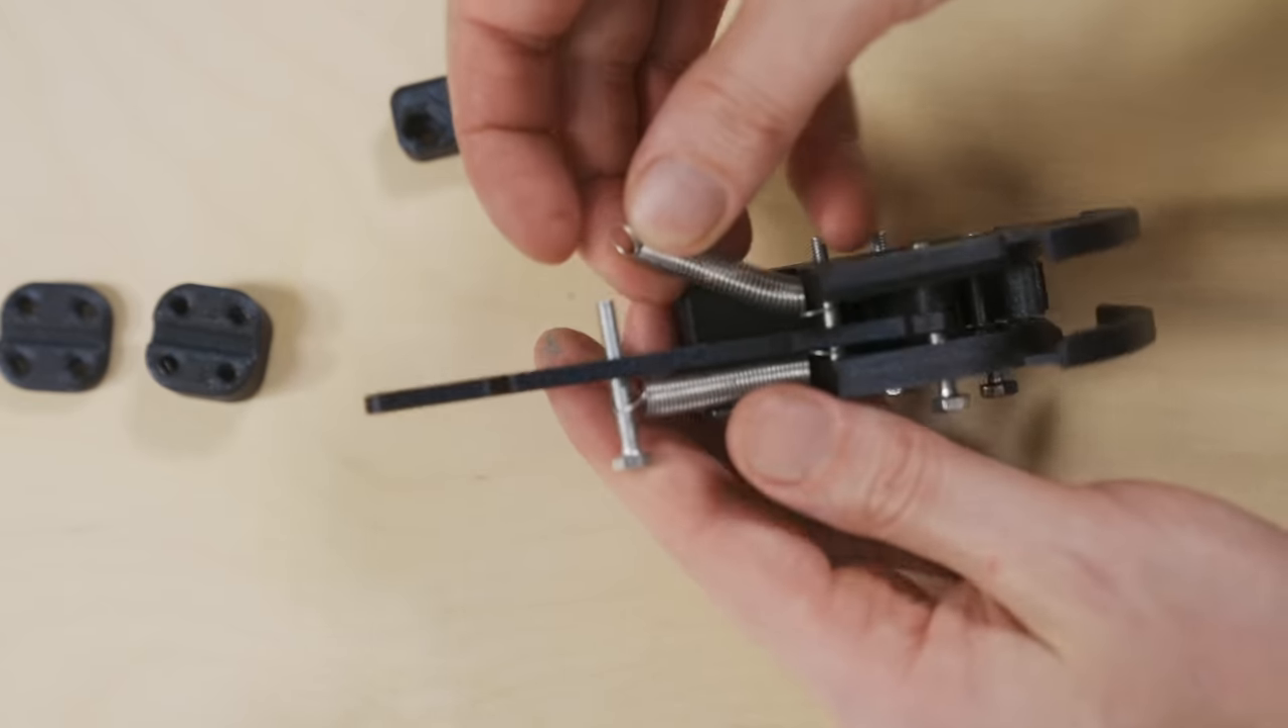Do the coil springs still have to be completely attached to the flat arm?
Yes.